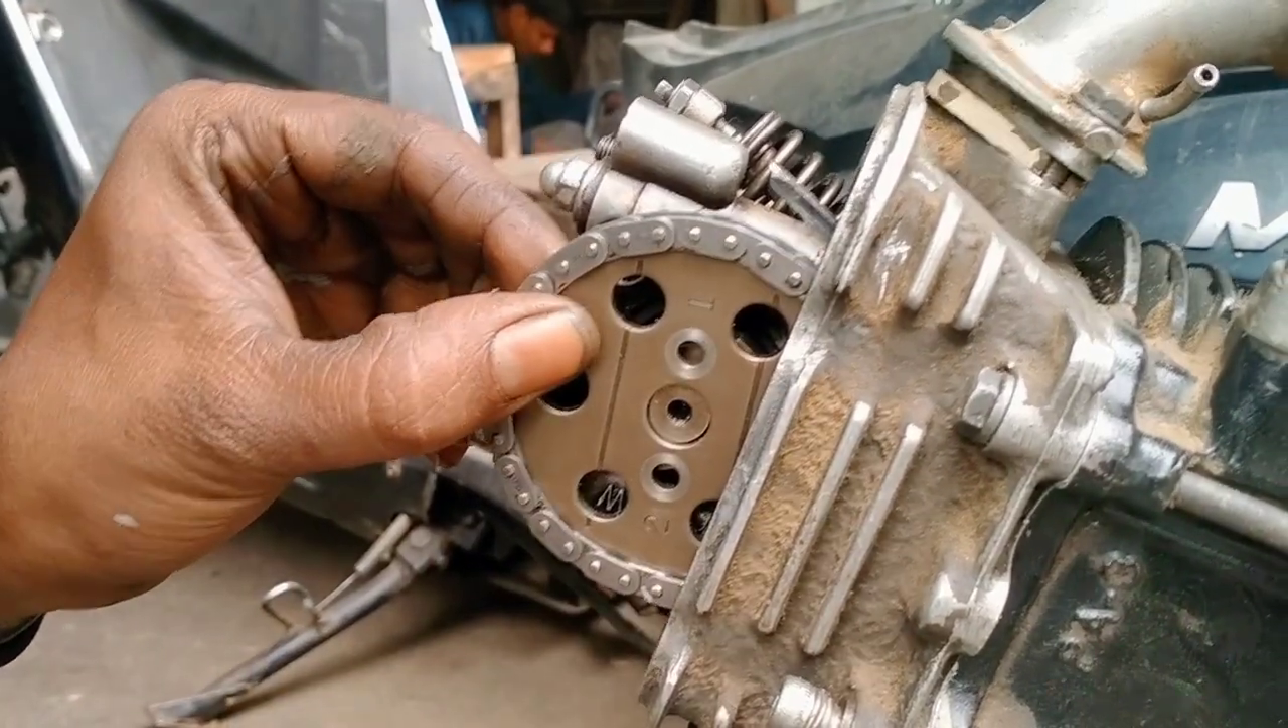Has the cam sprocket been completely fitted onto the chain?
Yes.